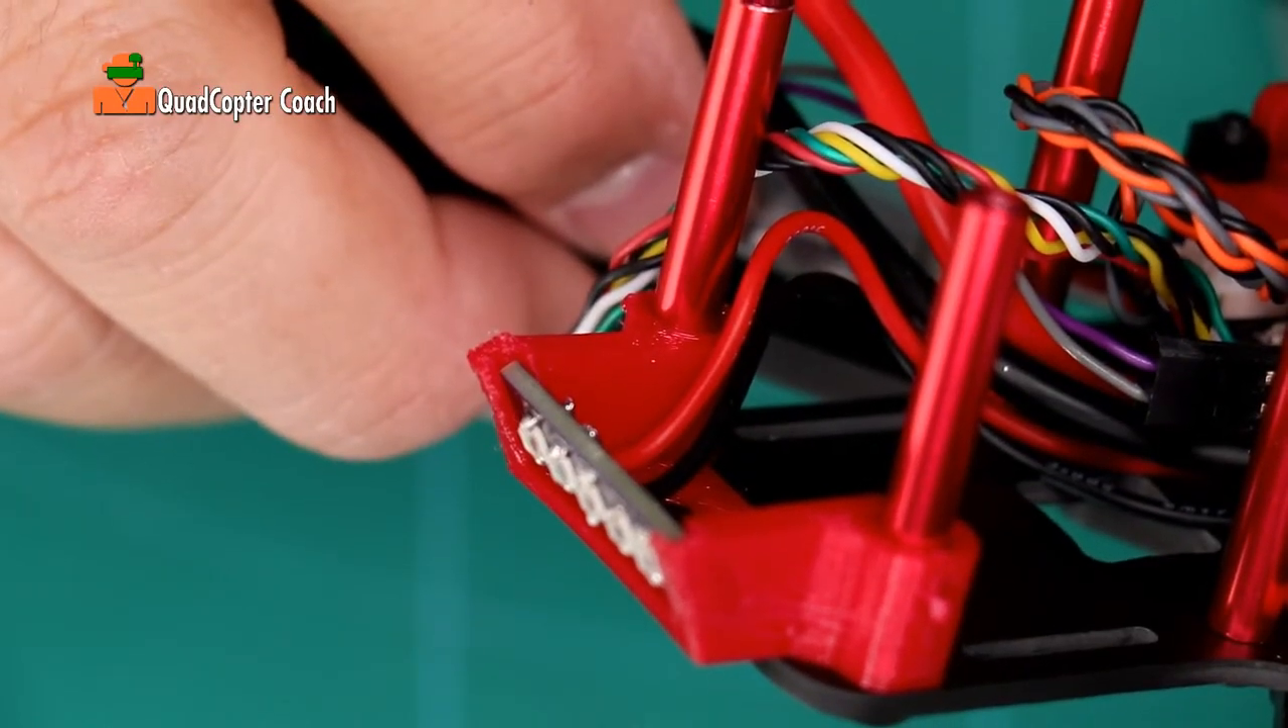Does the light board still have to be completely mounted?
No.